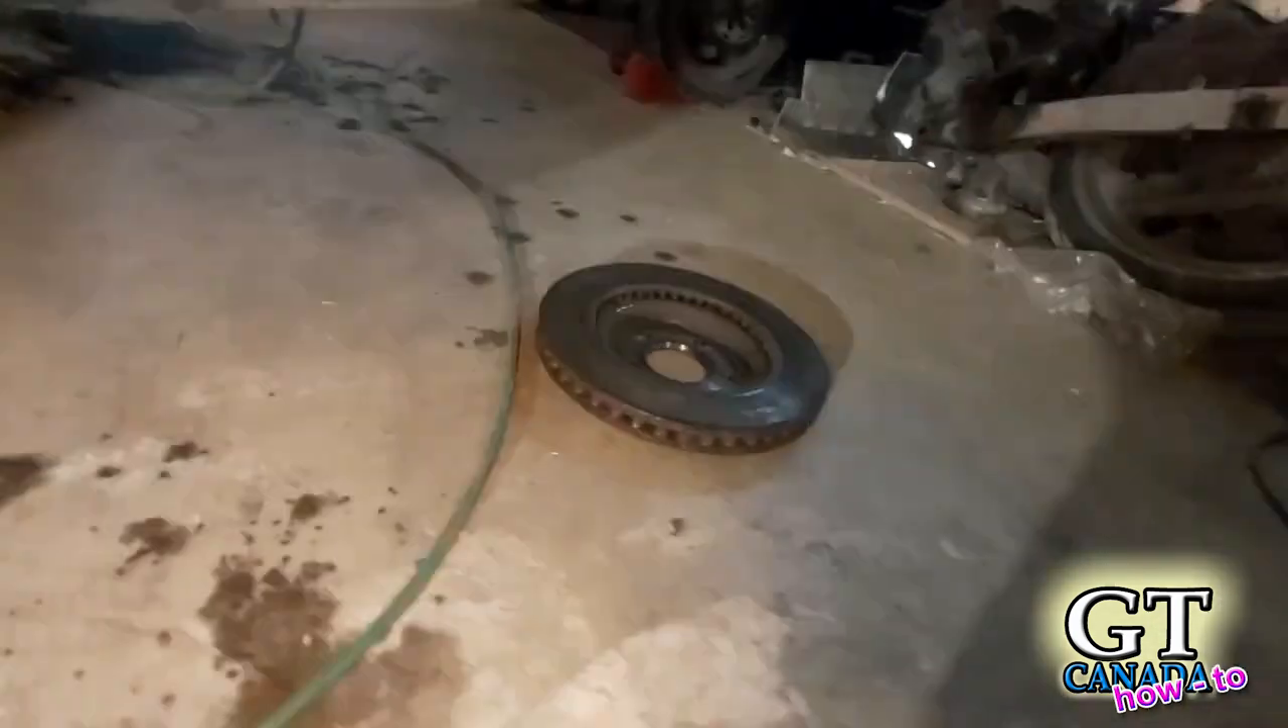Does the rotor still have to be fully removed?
No.